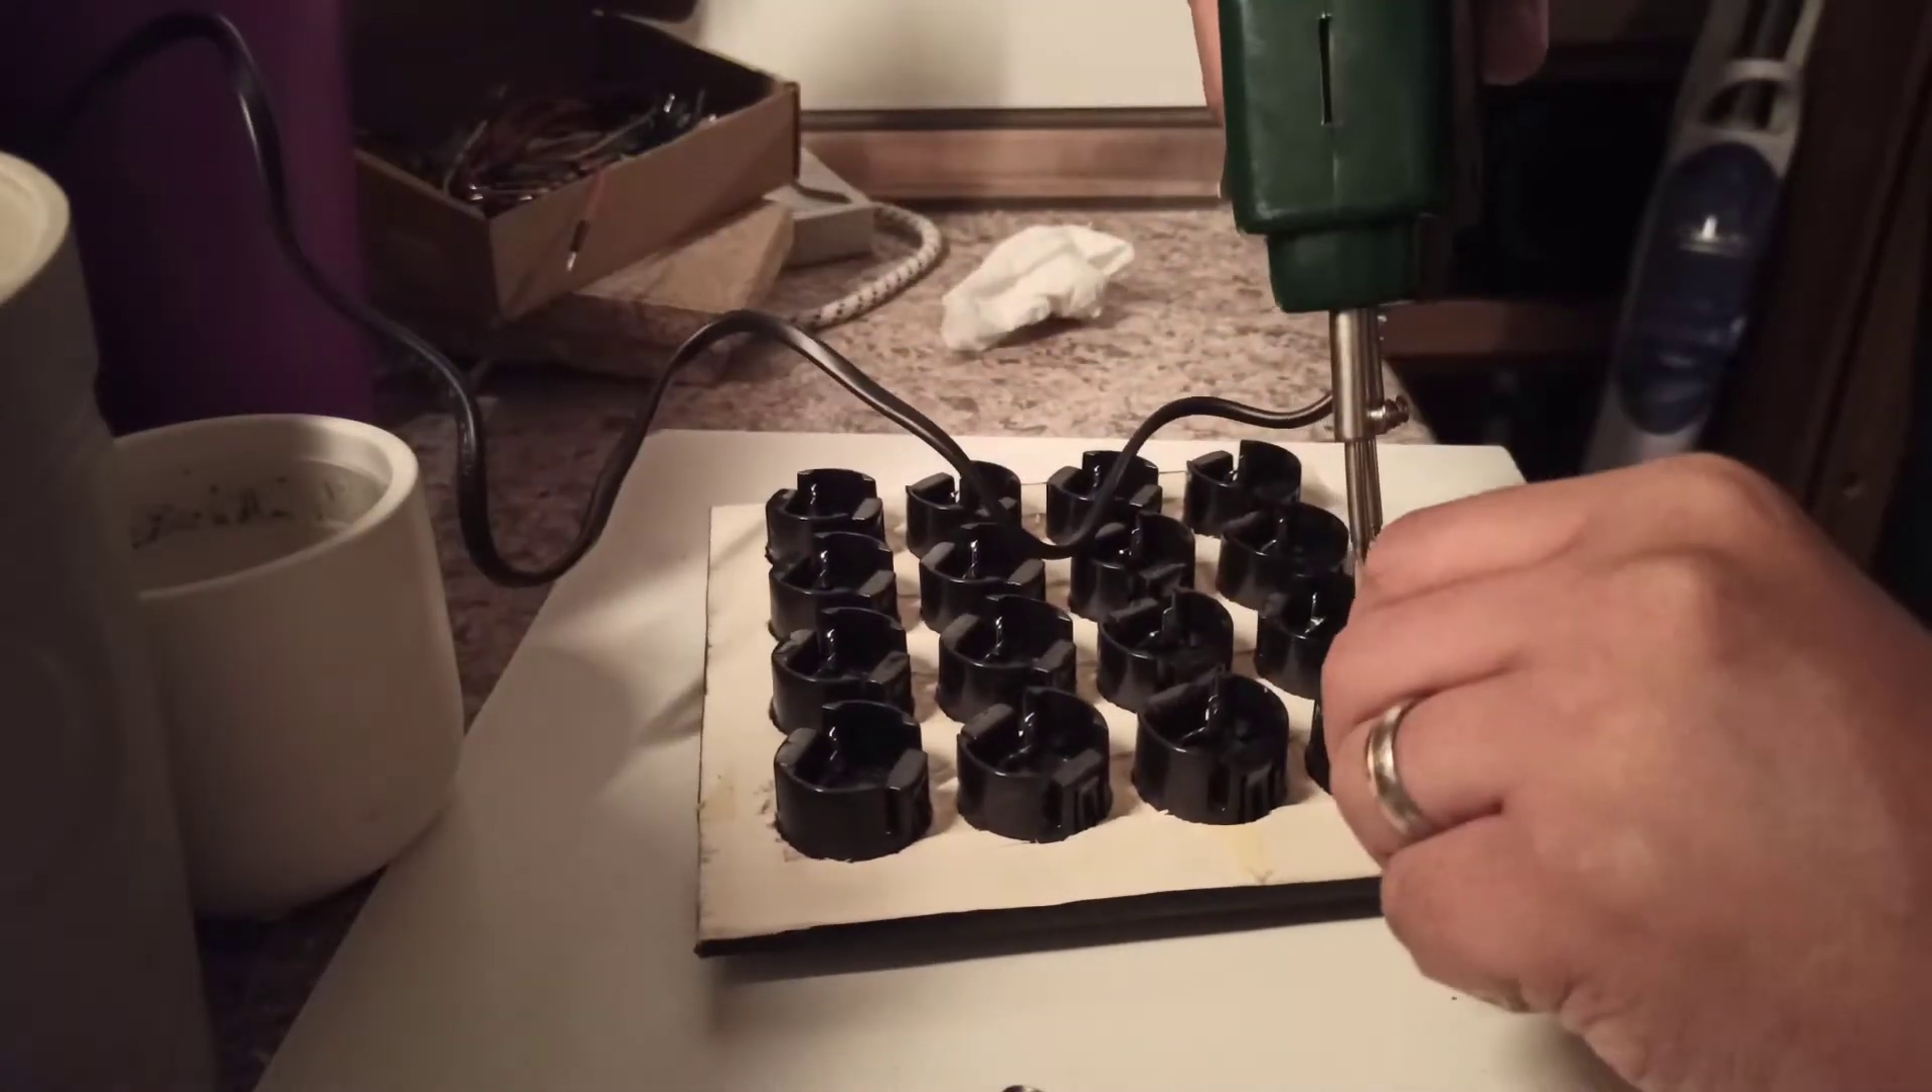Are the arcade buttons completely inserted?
Yes.